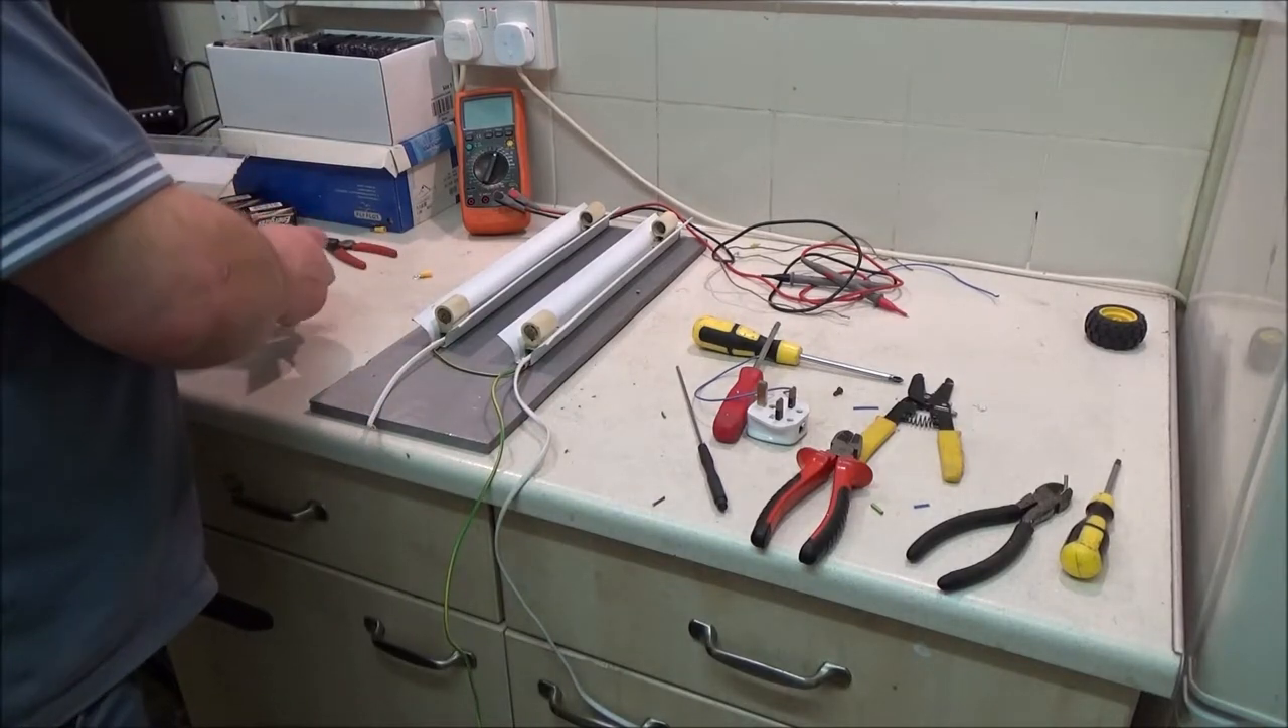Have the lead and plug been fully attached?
No.